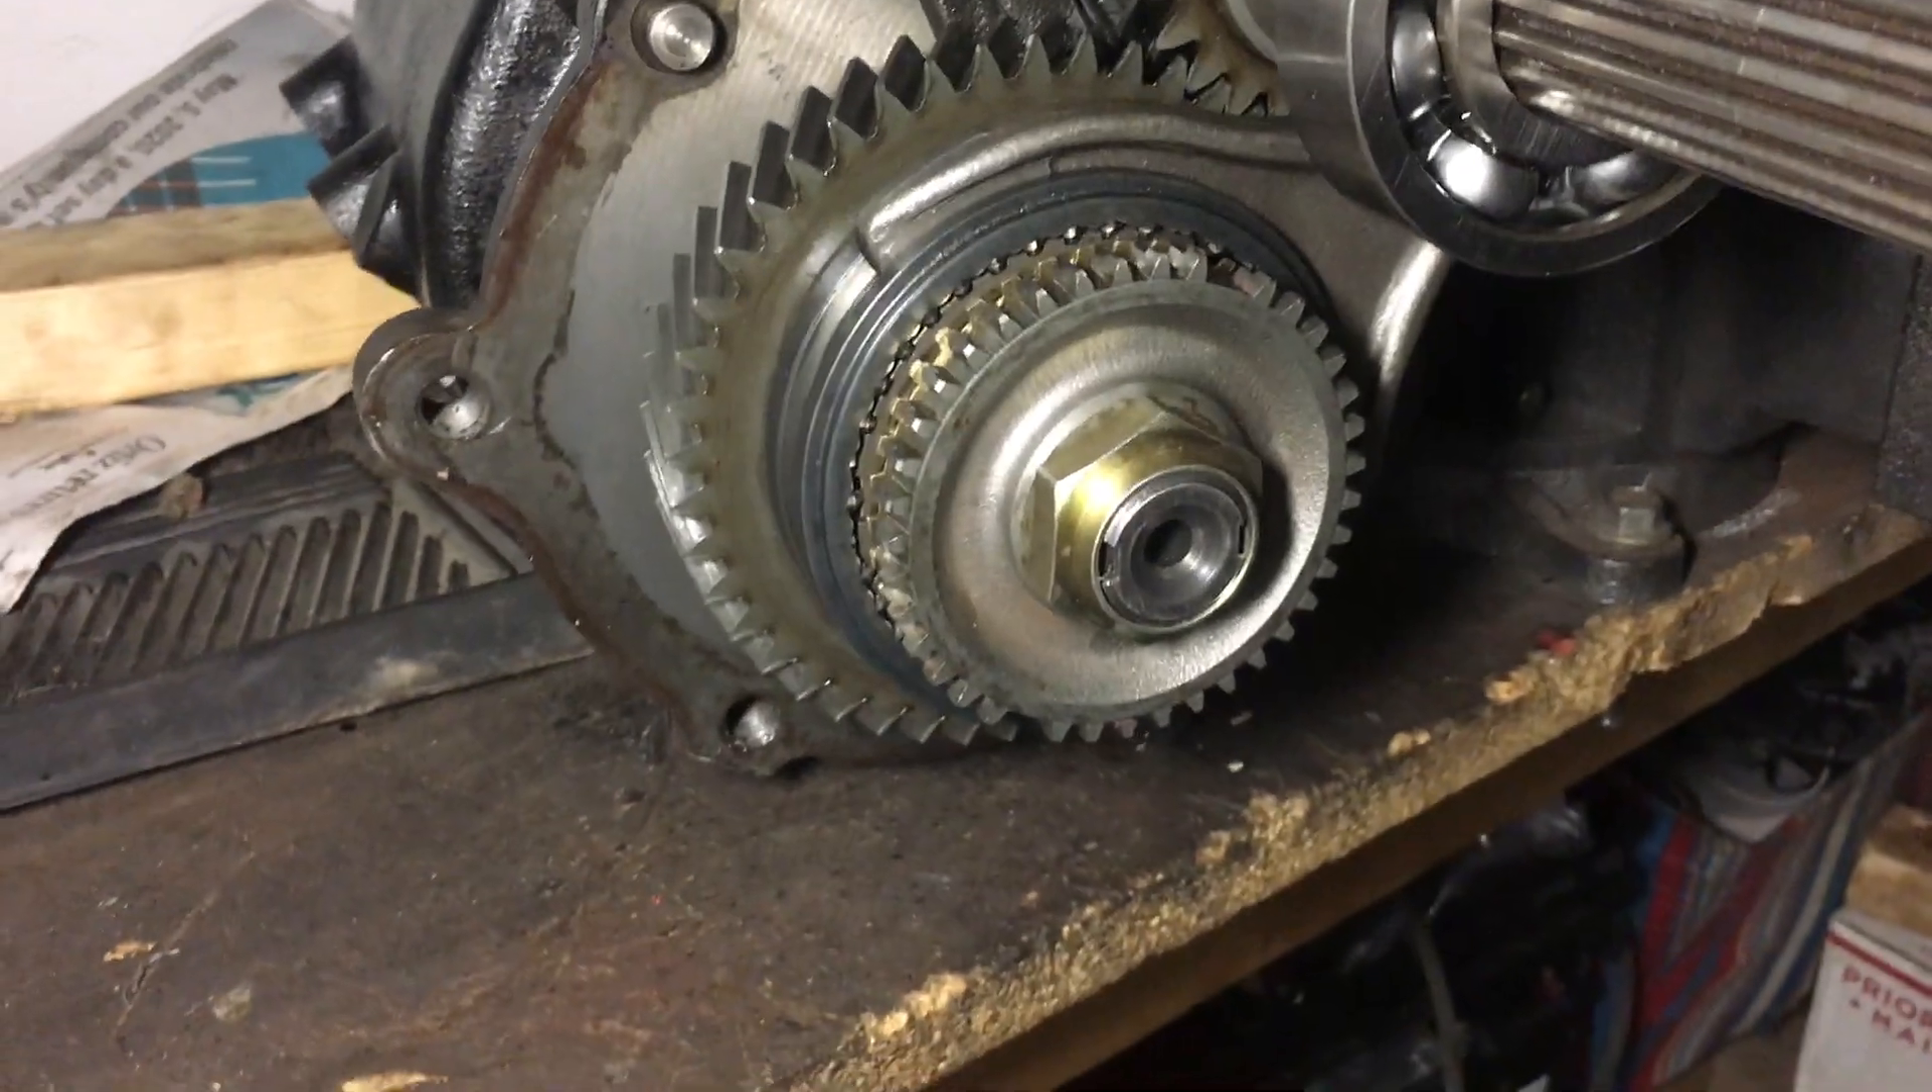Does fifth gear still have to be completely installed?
No.